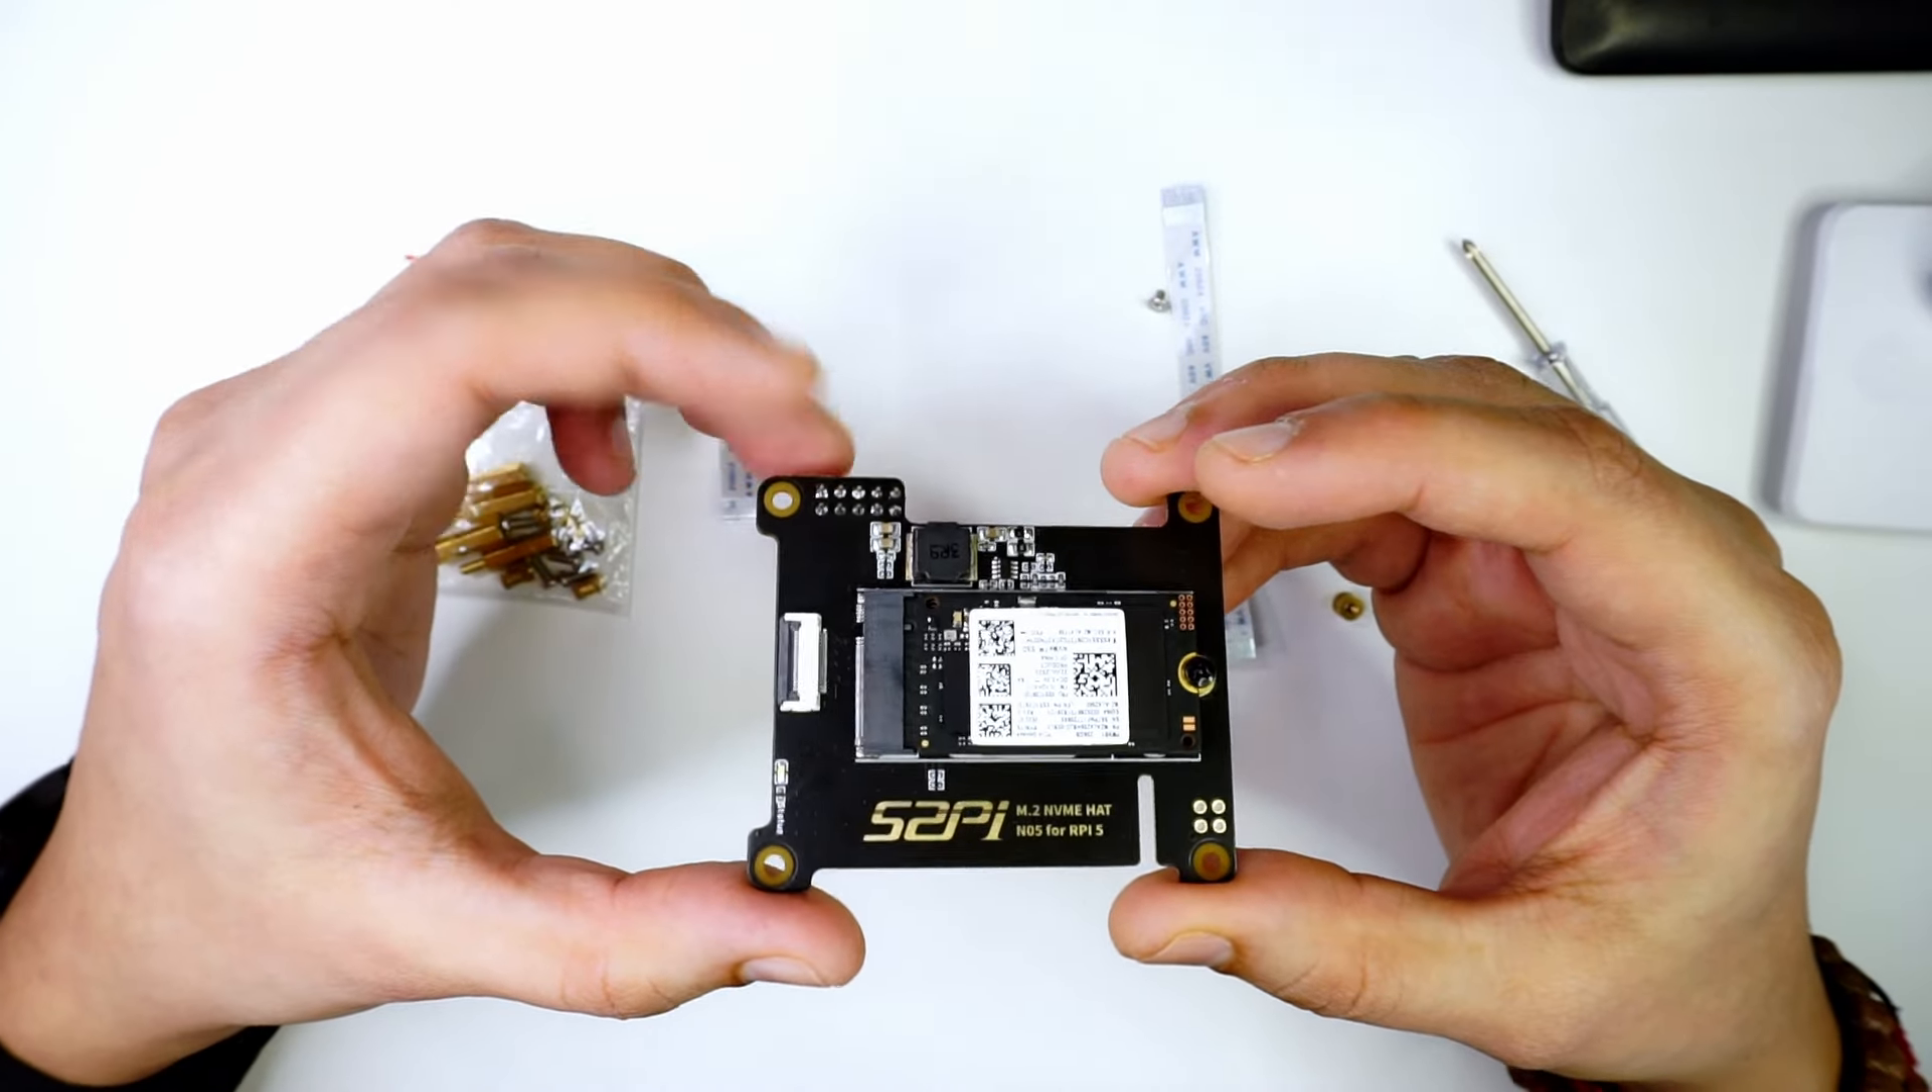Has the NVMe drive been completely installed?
Yes.